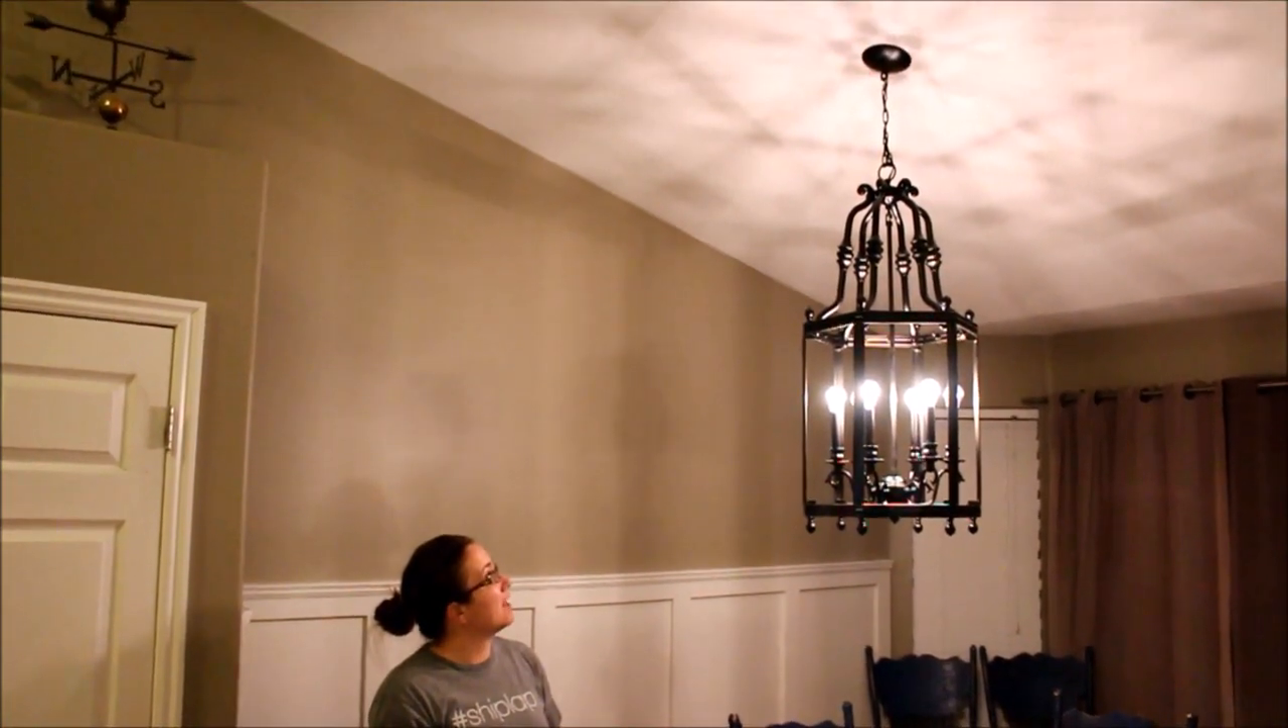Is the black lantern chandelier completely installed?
Yes.